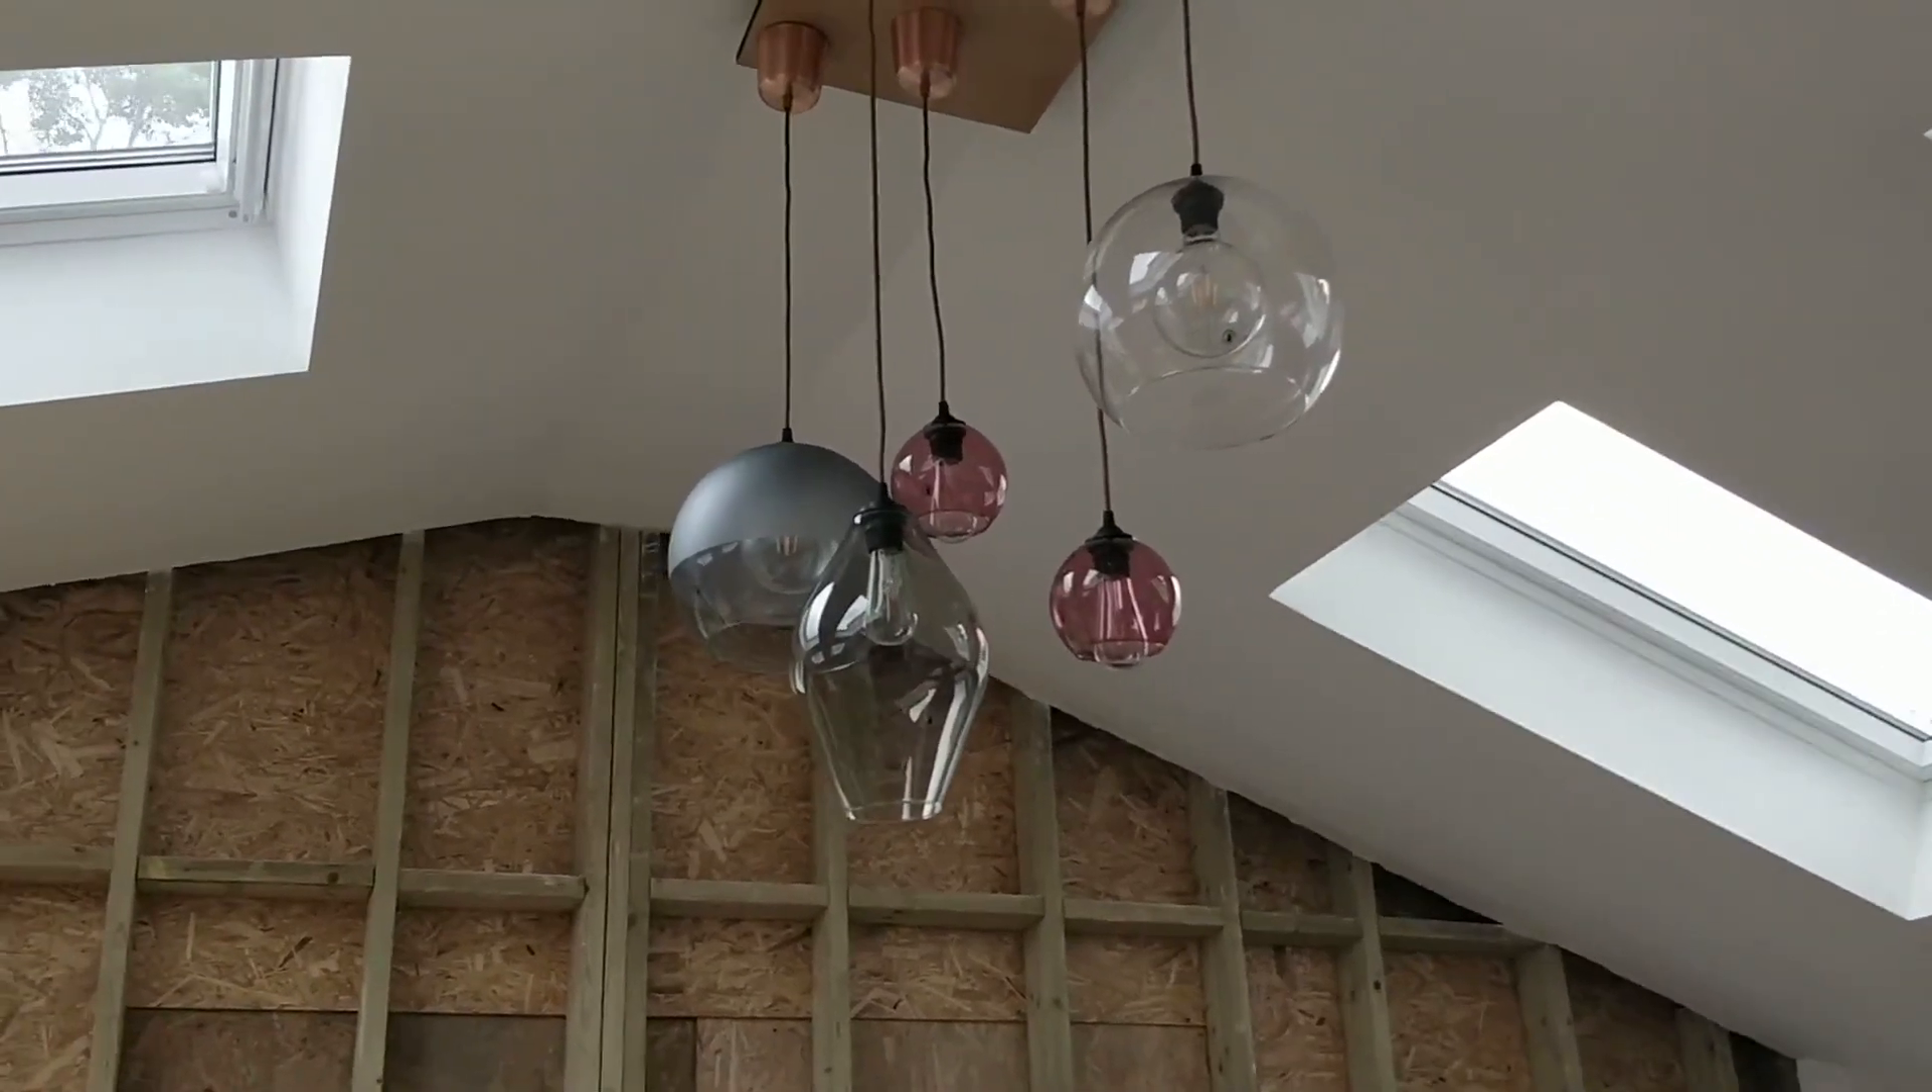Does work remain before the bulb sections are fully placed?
No.